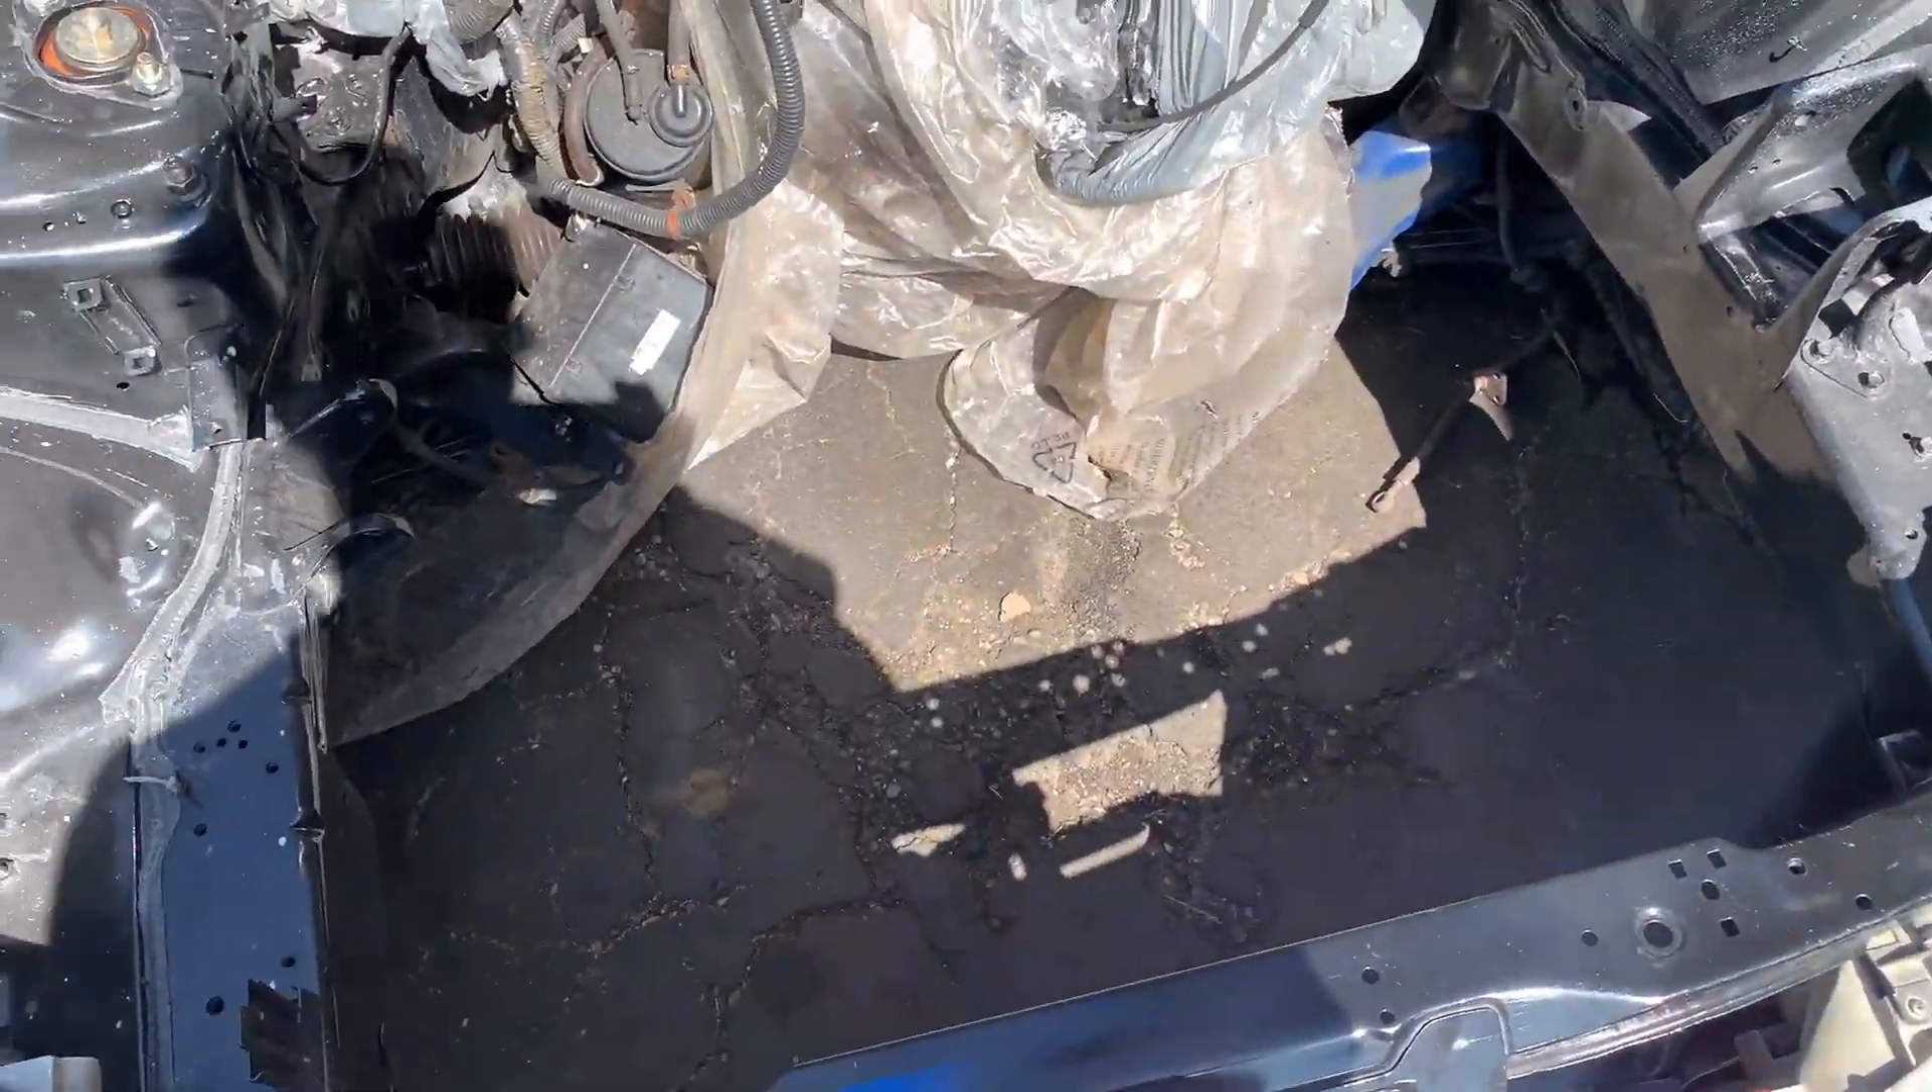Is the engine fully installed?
No.